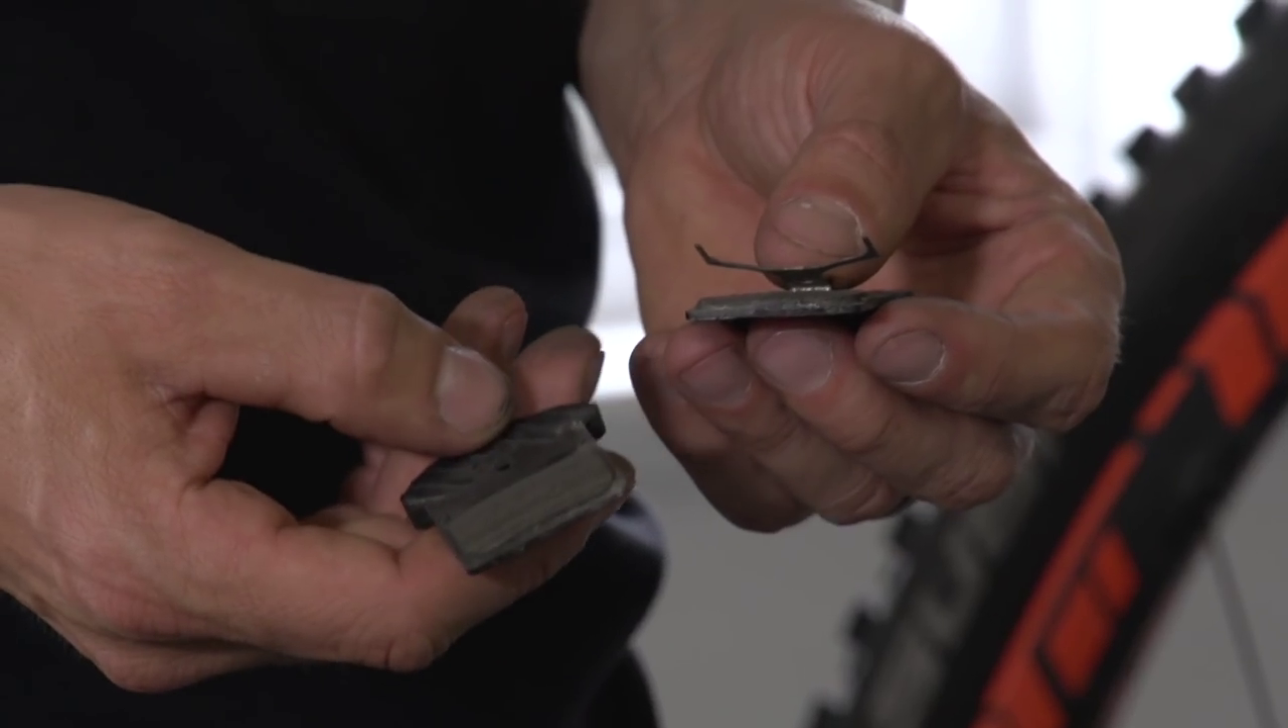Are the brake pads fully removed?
Yes.